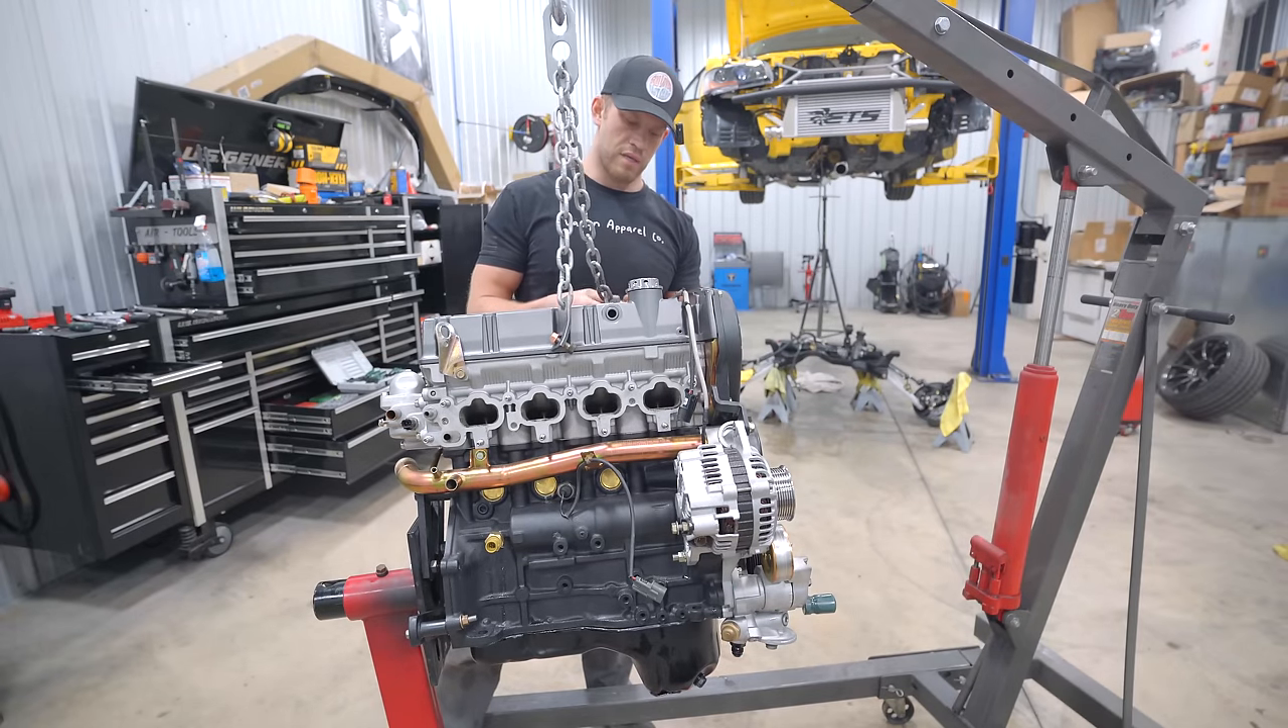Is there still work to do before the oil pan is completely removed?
Yes.